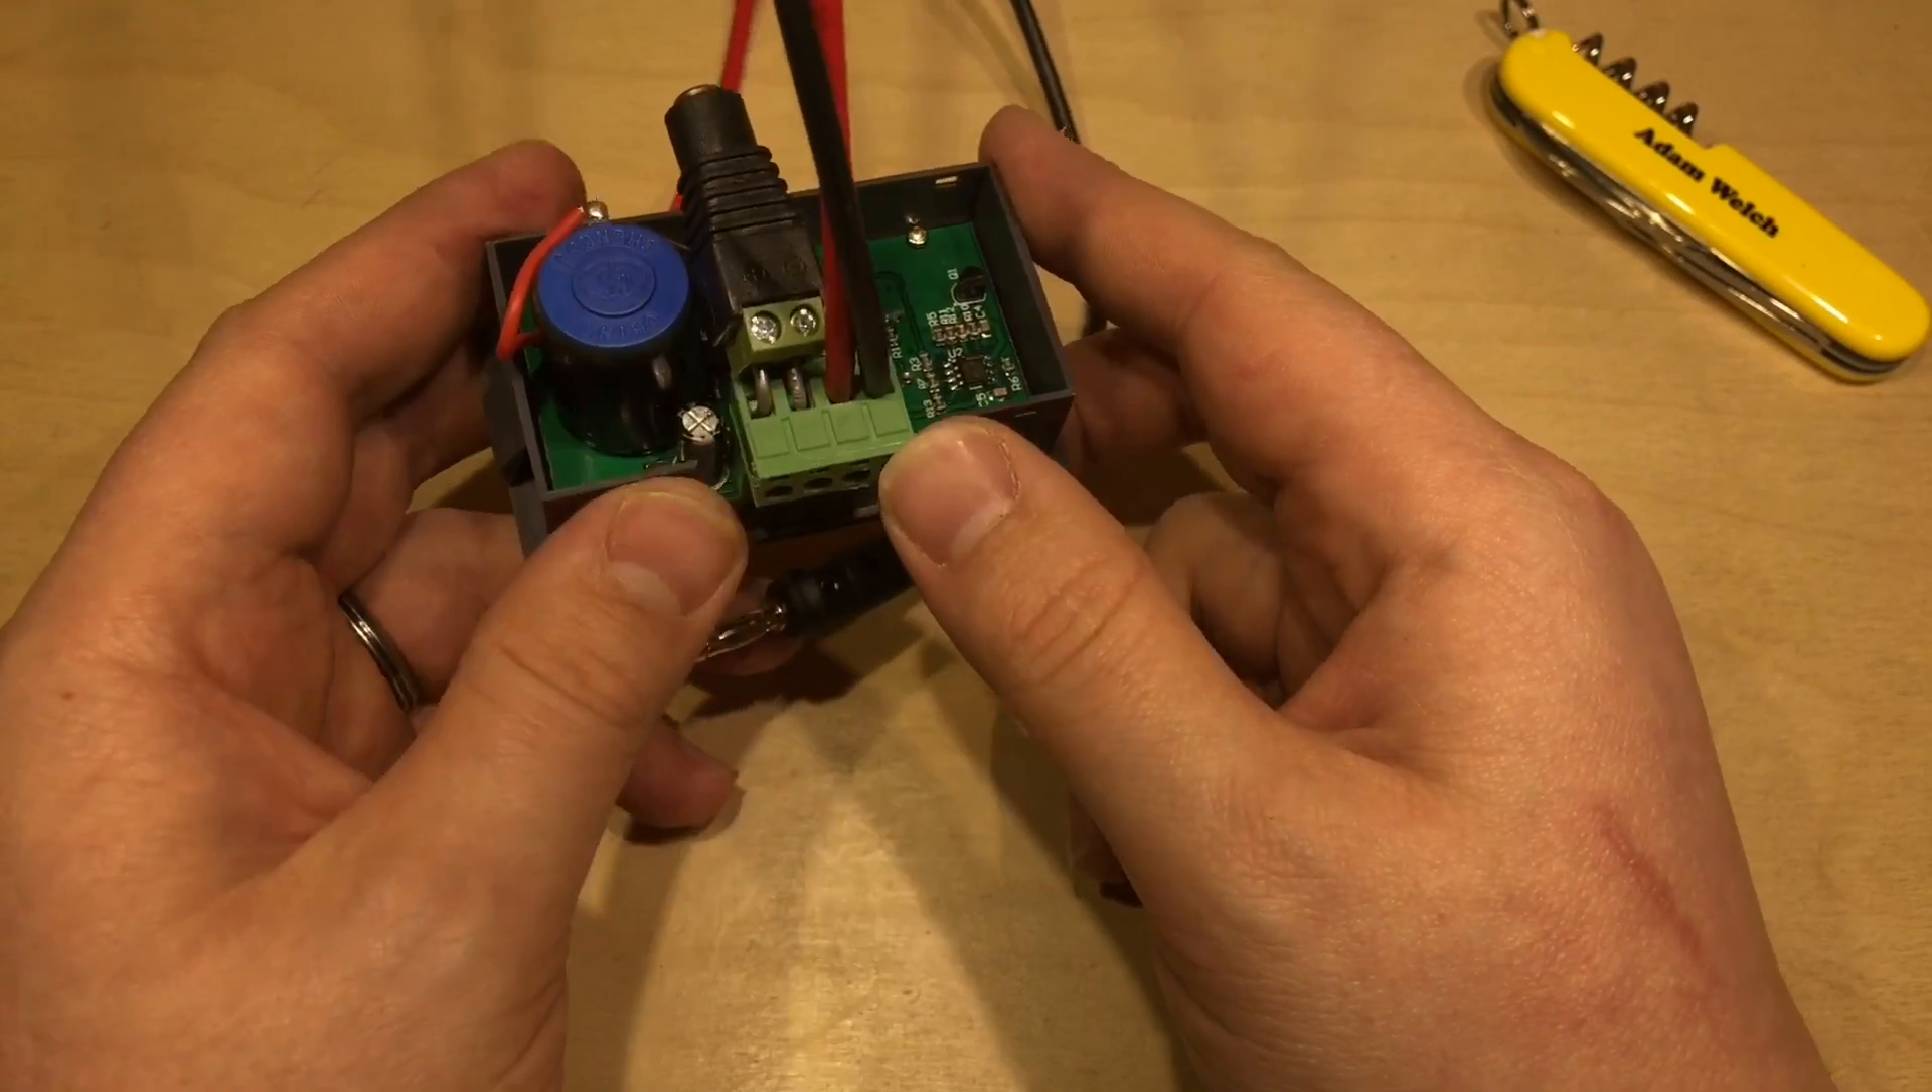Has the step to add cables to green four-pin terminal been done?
Yes.